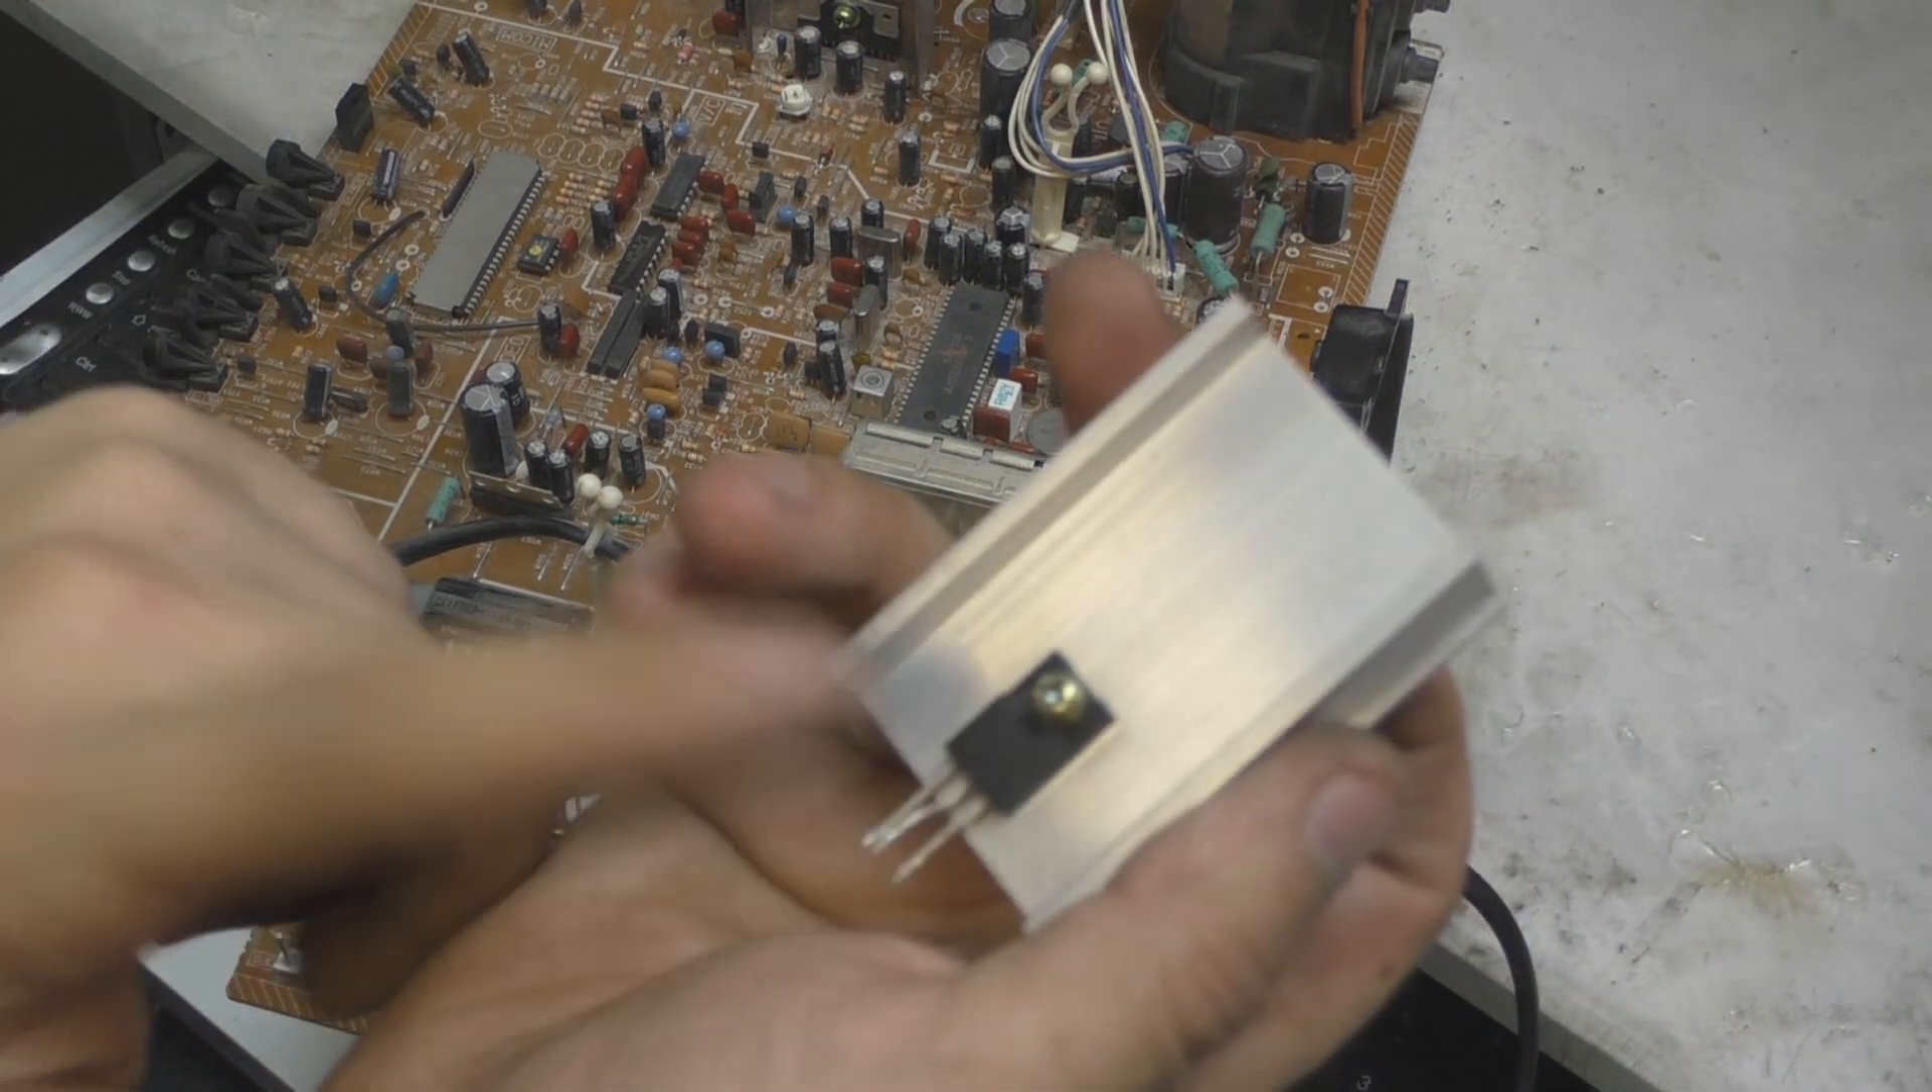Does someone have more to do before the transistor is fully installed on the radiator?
No.